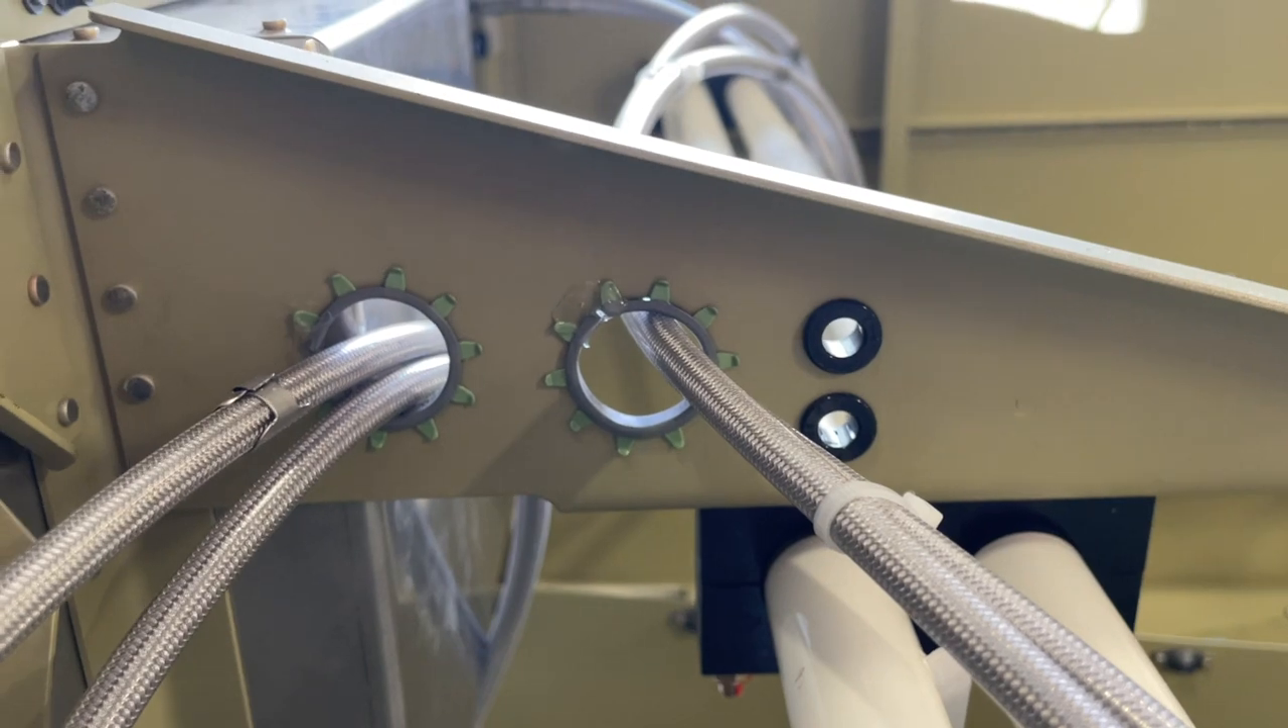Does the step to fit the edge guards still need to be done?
No.